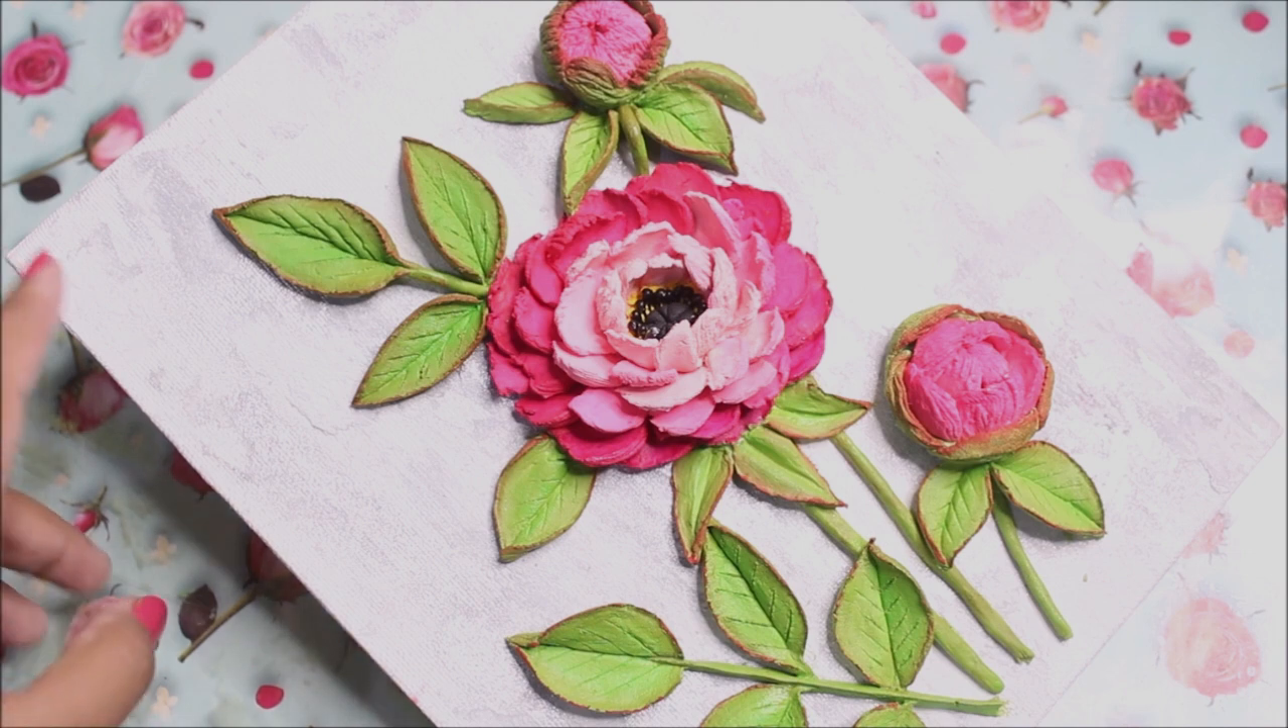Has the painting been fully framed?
No.